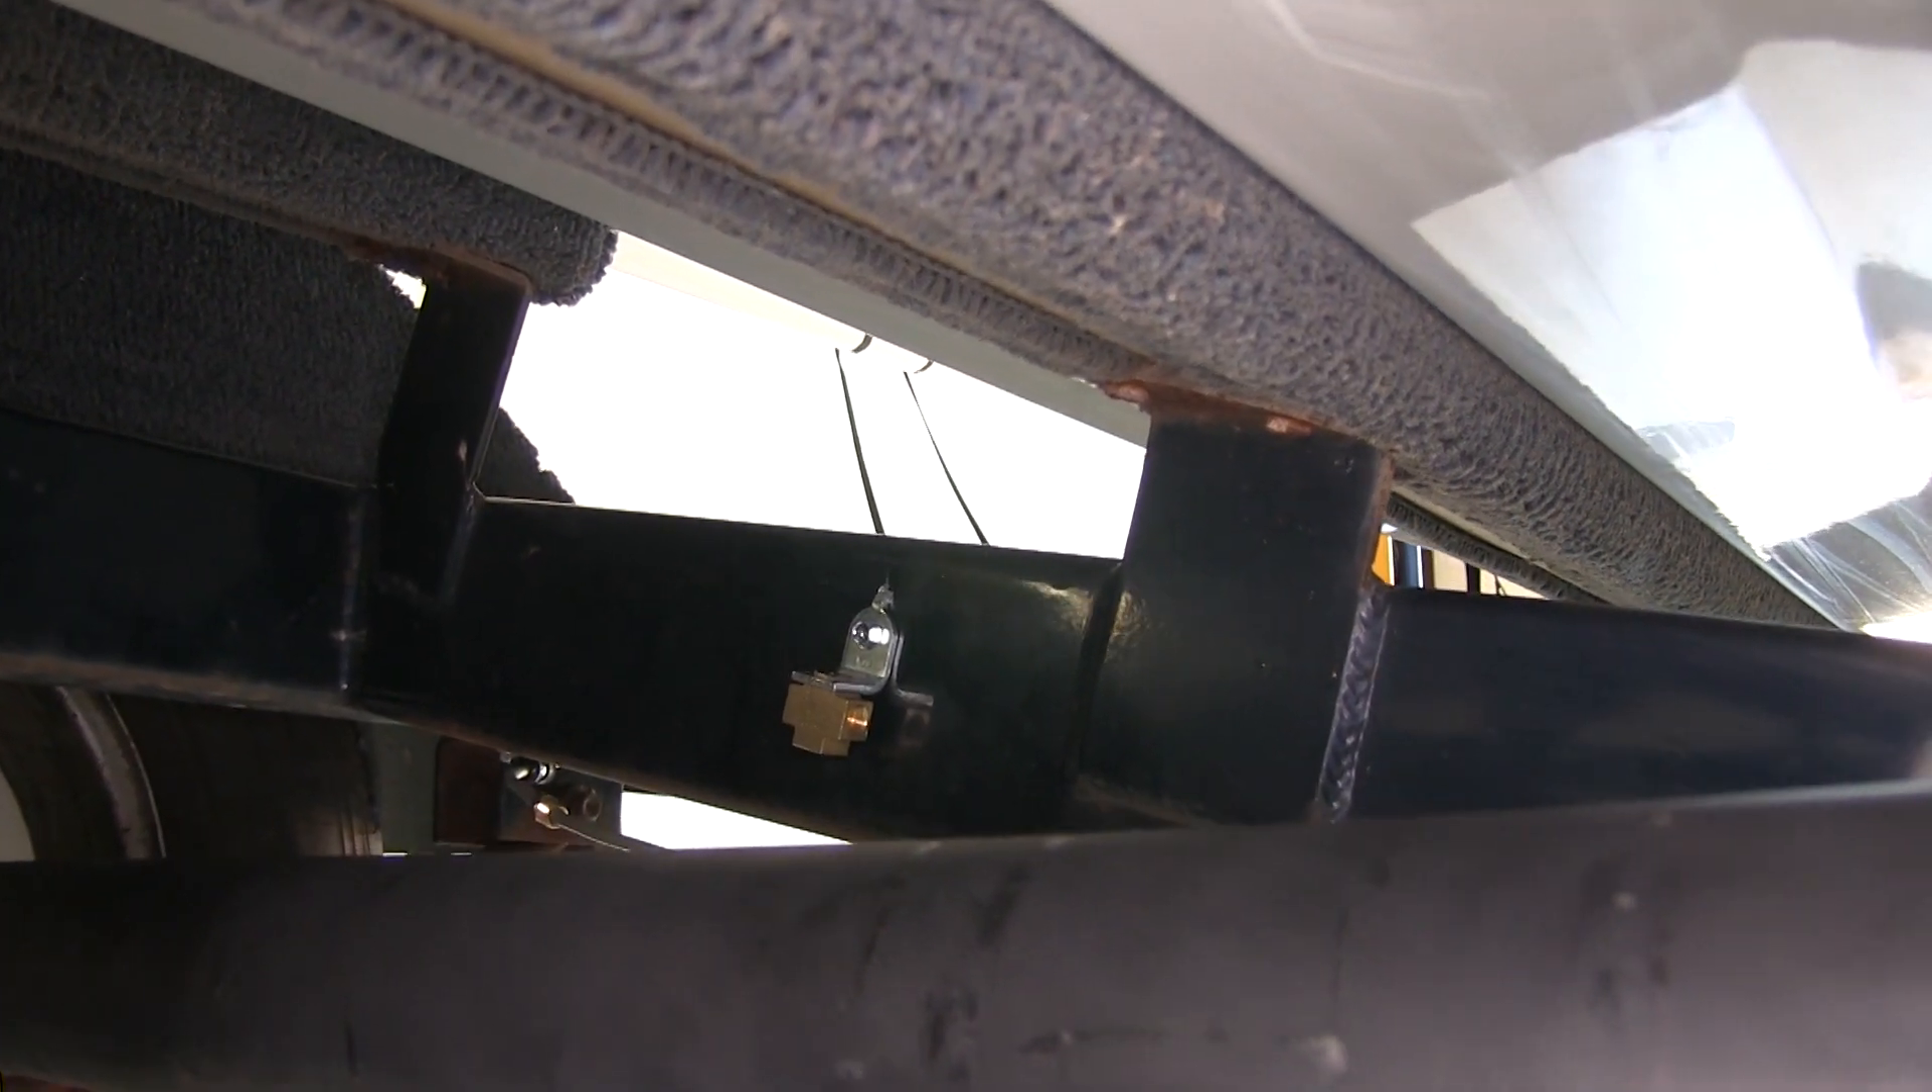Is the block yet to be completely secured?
No.